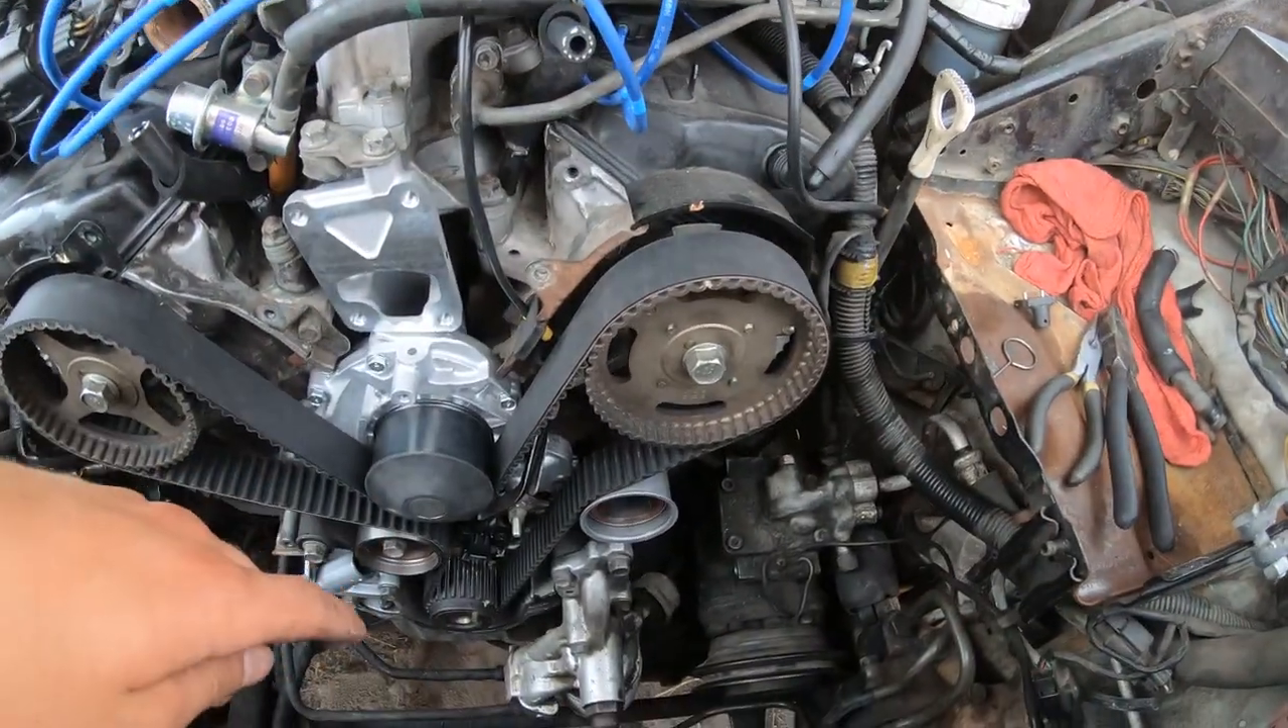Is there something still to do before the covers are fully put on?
Yes.